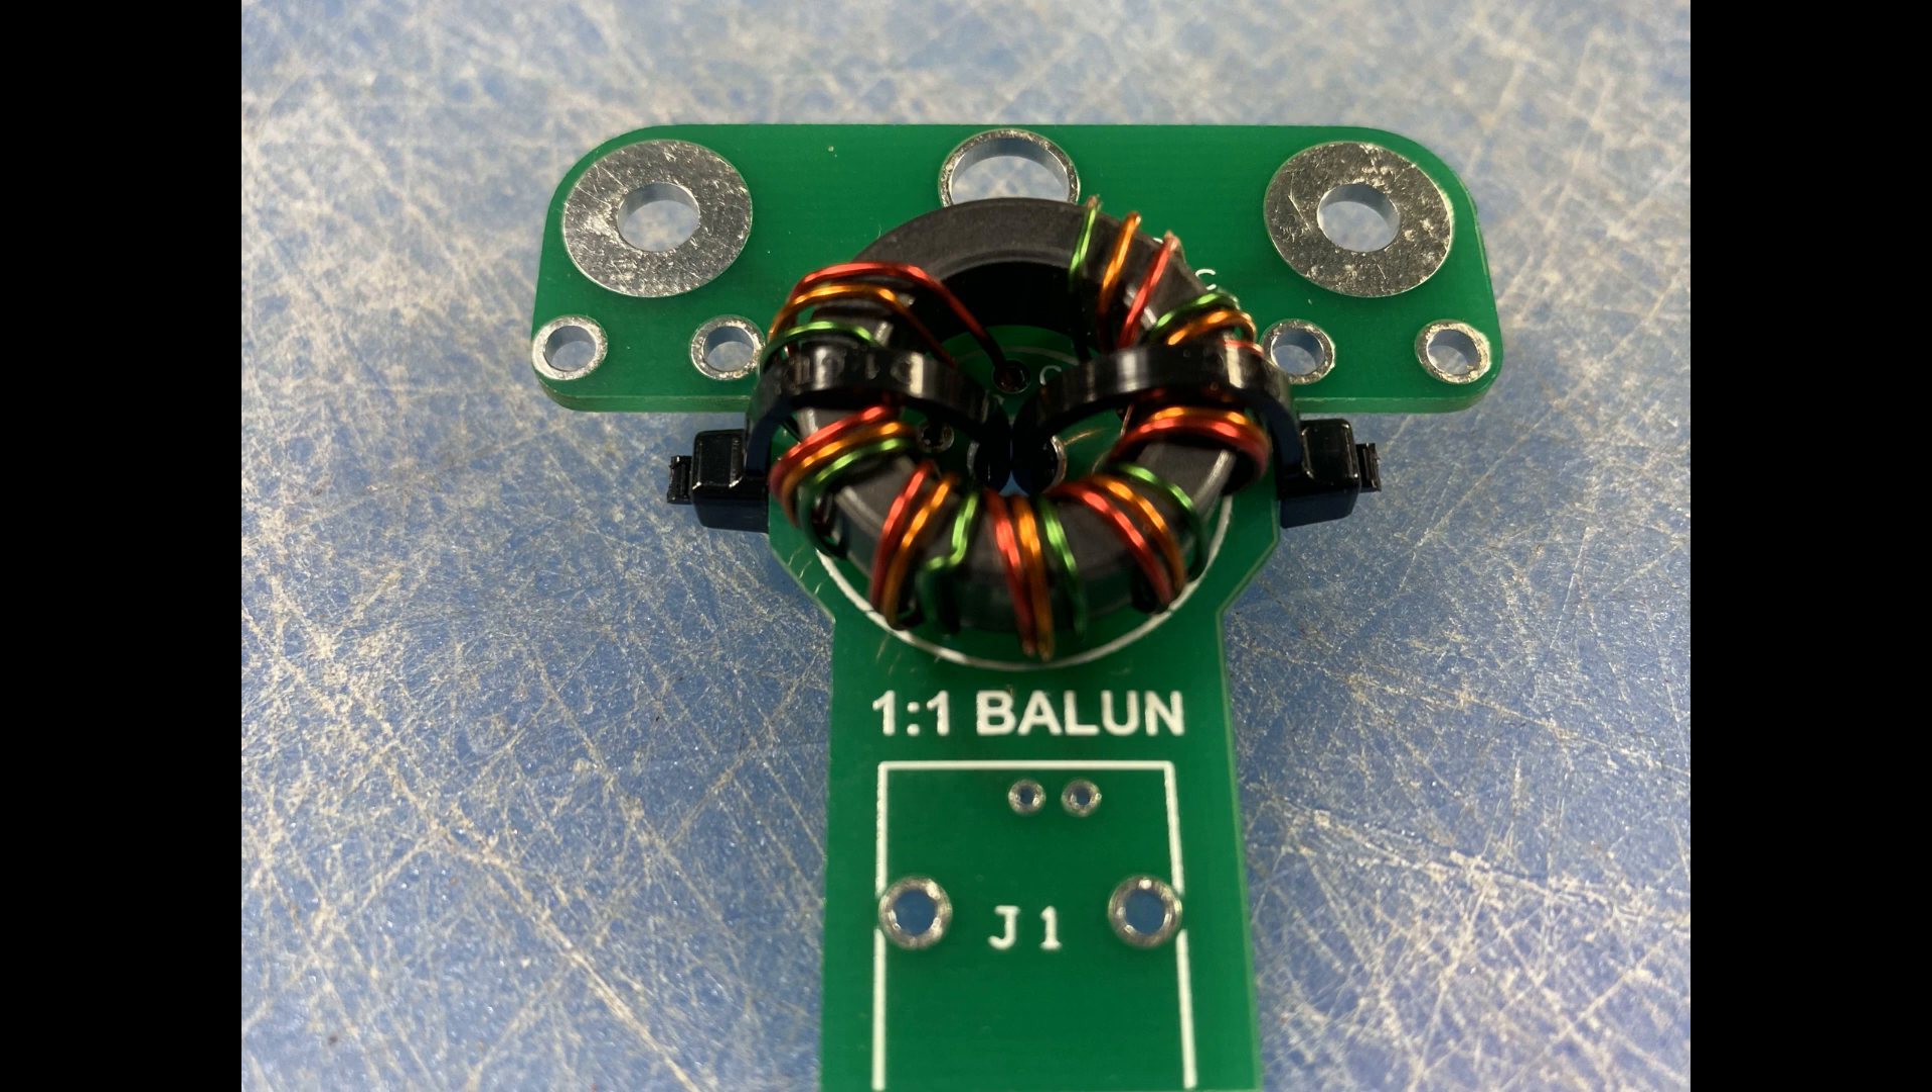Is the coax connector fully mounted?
No.